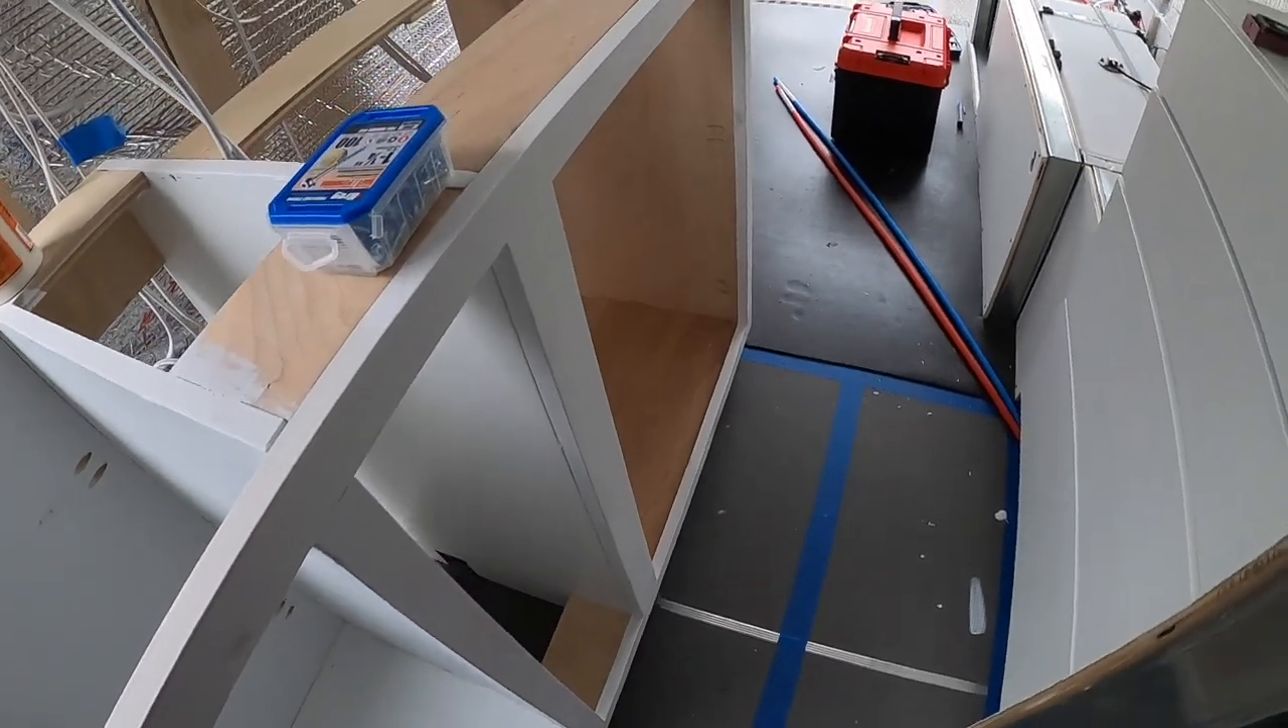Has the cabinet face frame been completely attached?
Yes.